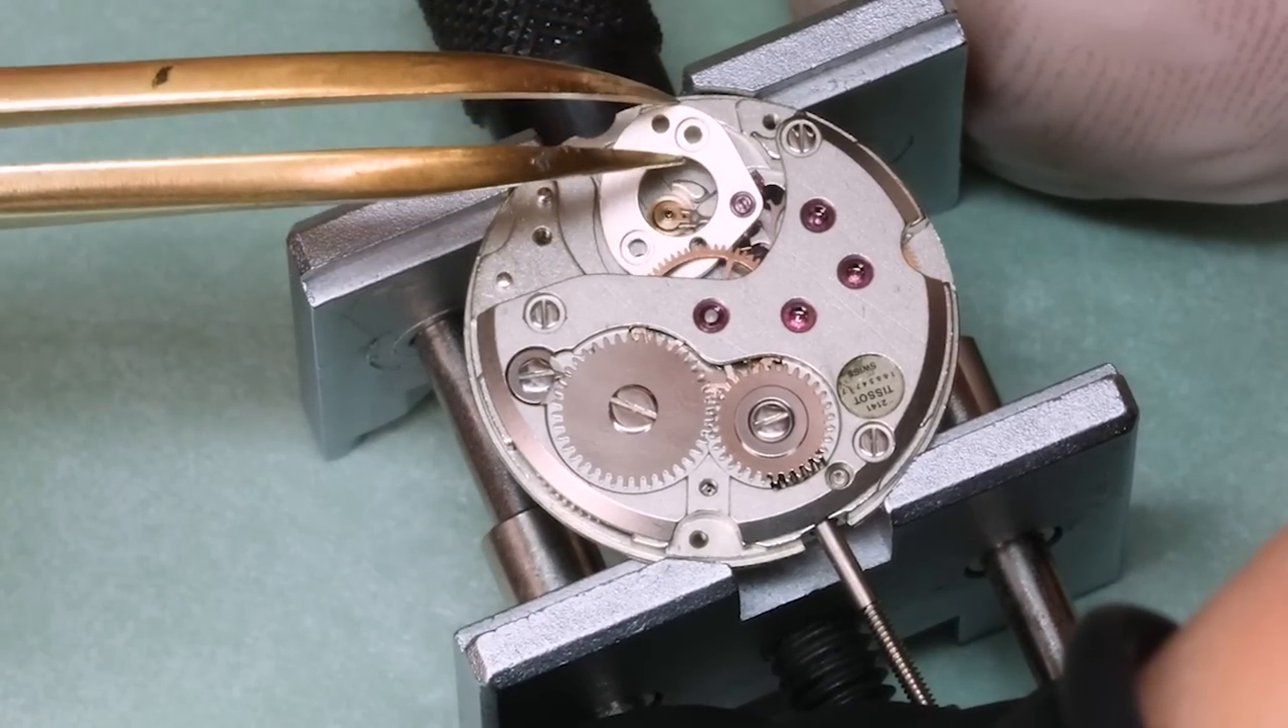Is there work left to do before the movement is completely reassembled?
Yes.